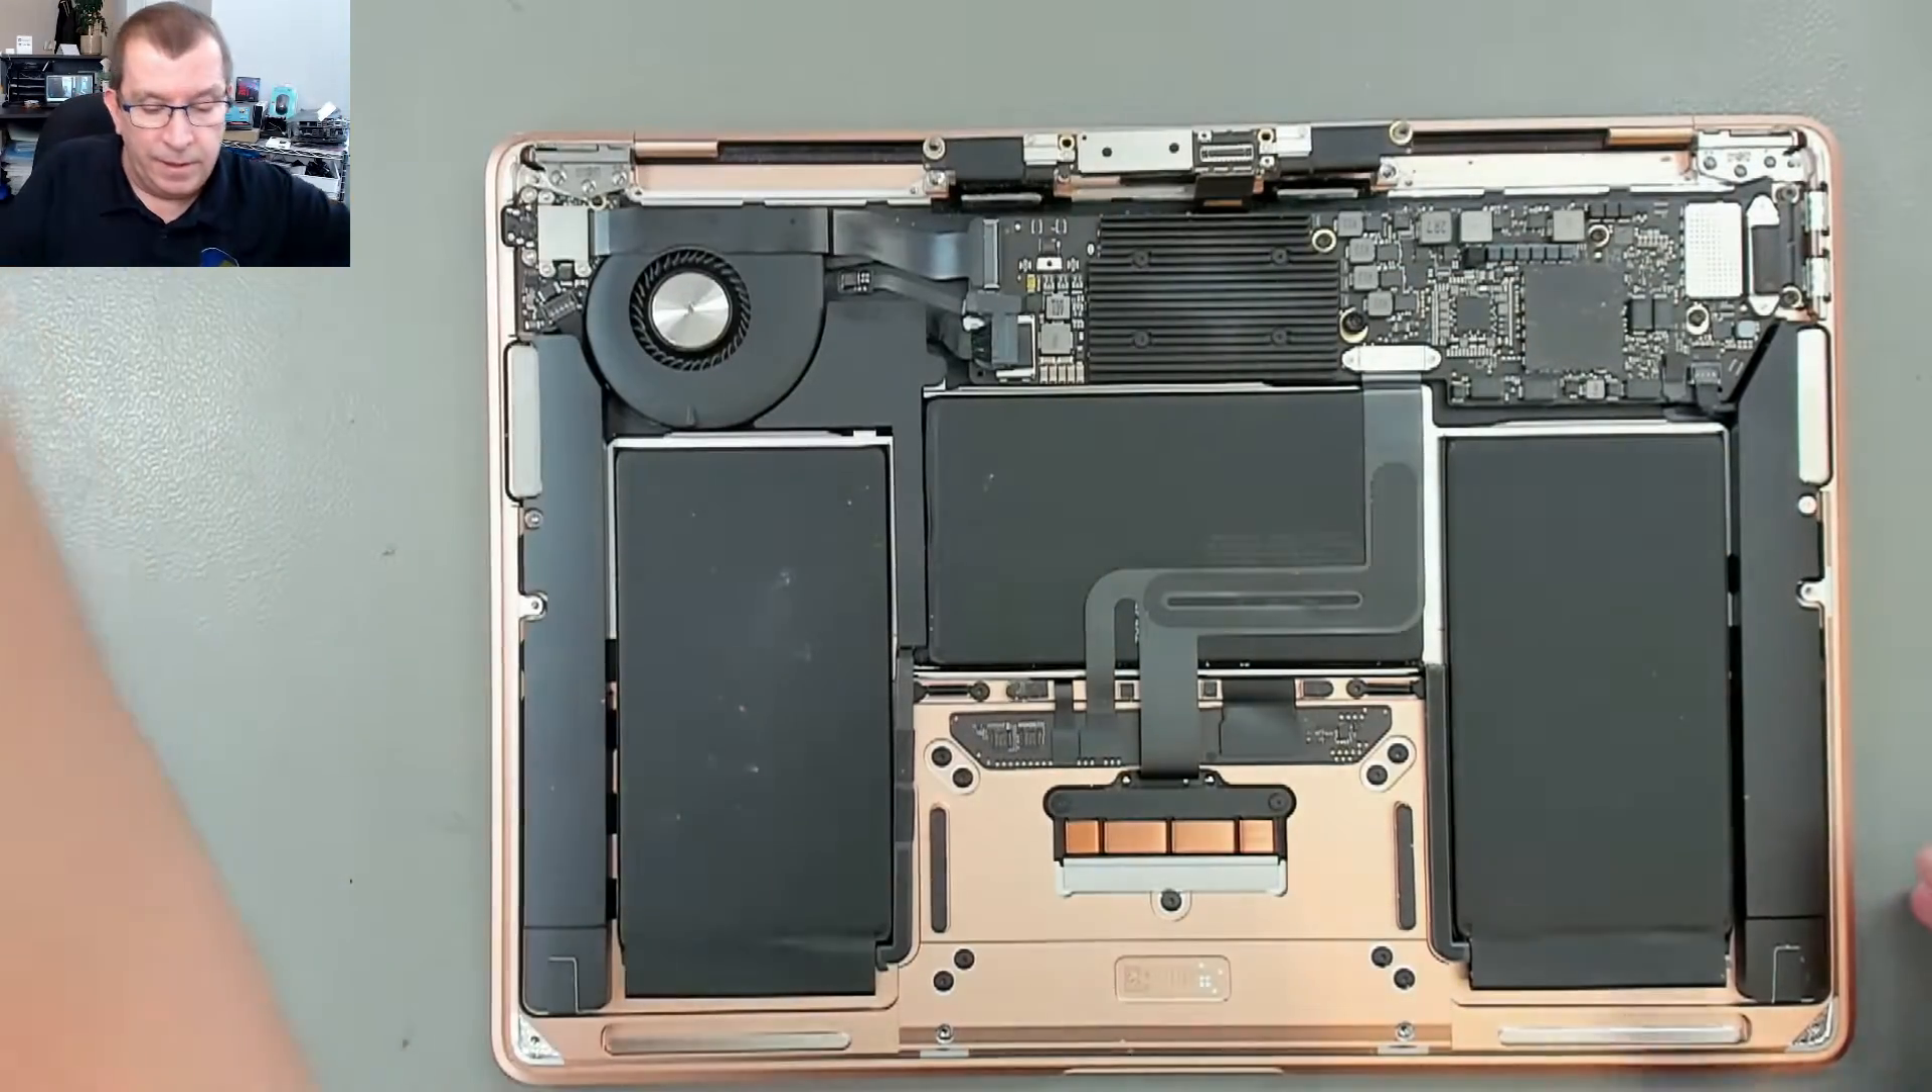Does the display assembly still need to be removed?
Yes.